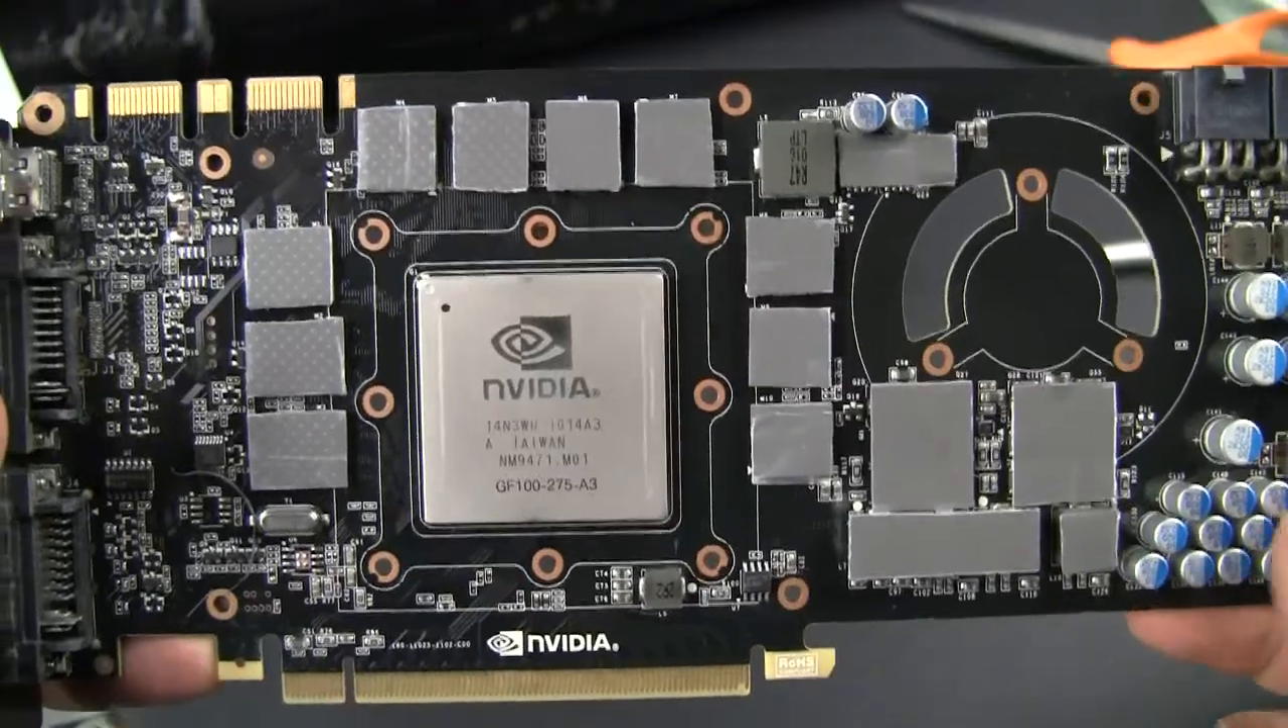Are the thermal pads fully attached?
Yes.